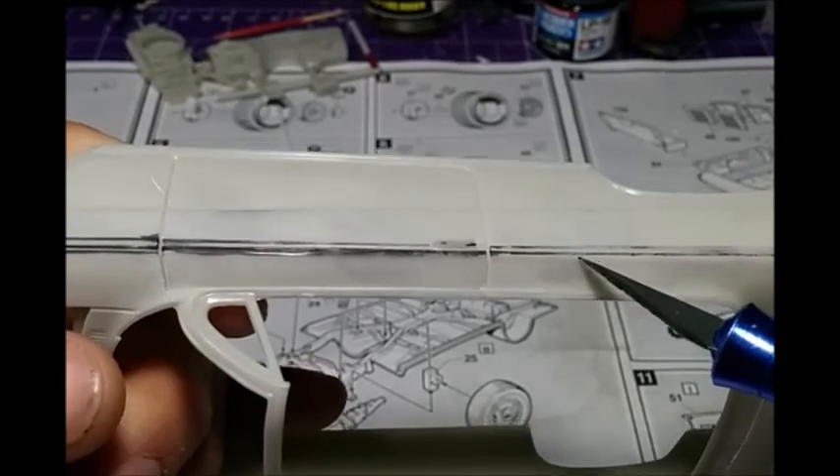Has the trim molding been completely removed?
No.